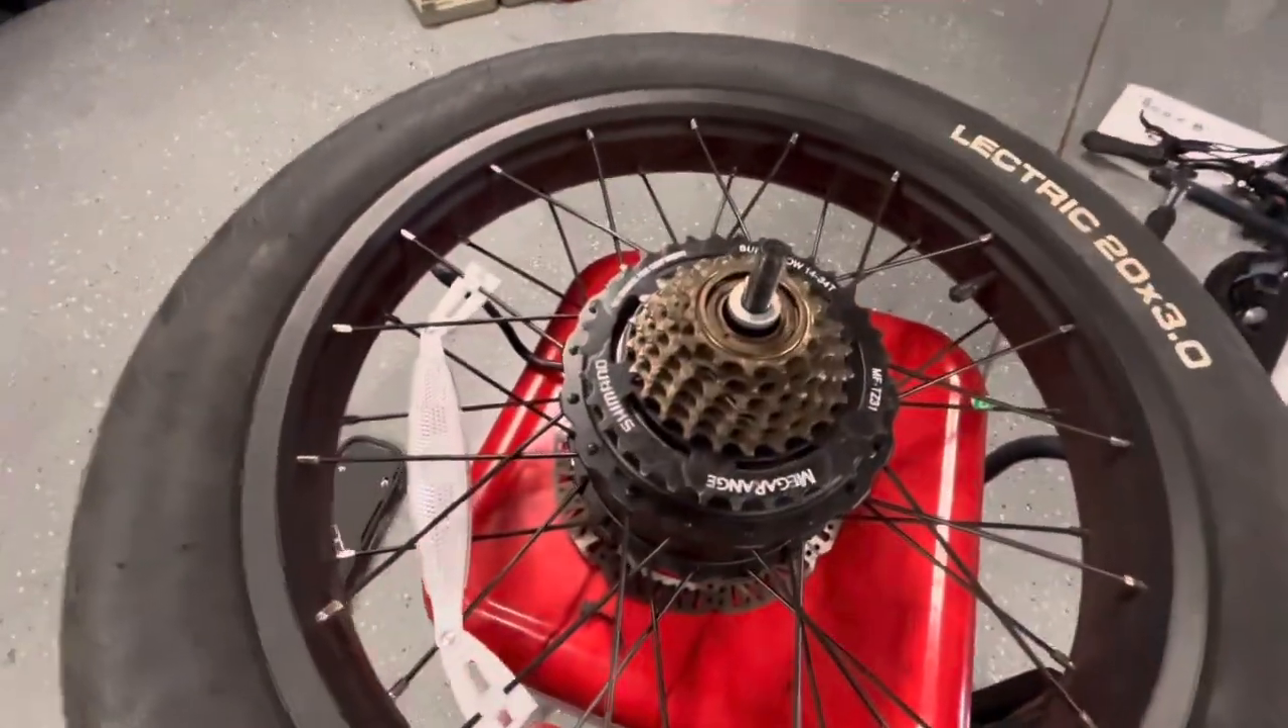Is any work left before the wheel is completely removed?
No.